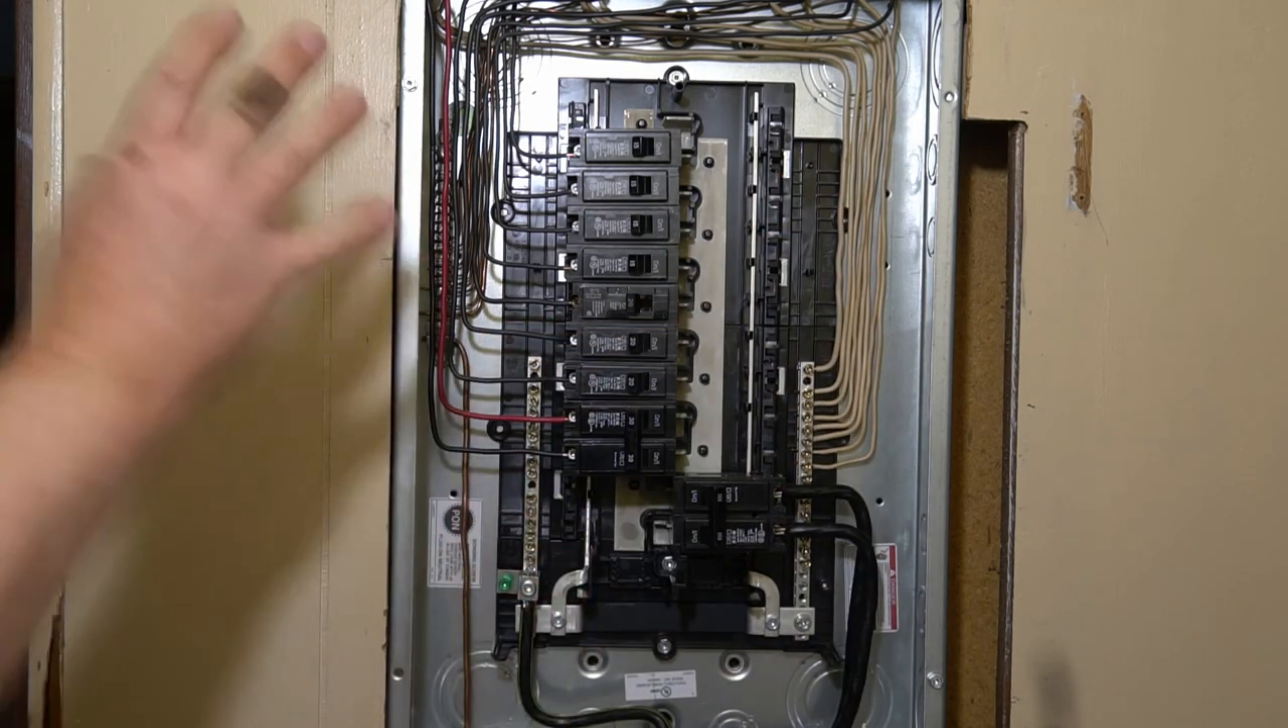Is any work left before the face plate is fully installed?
Yes.